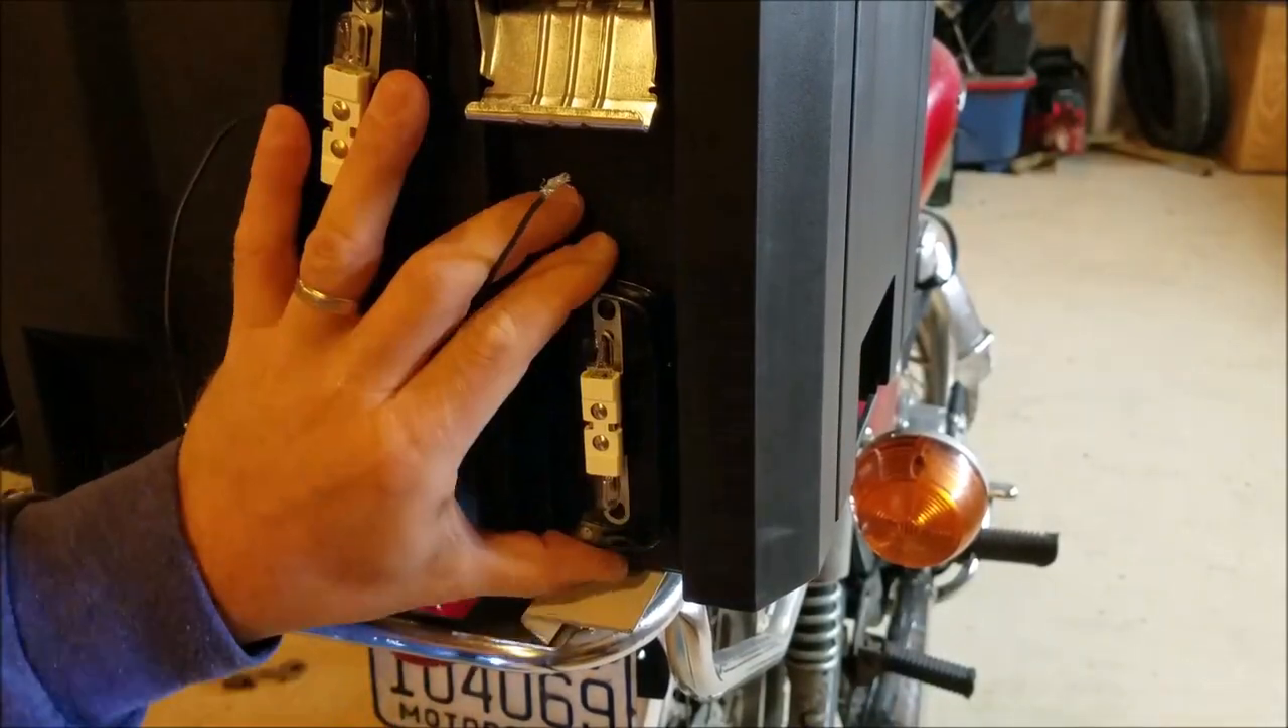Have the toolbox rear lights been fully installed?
No.